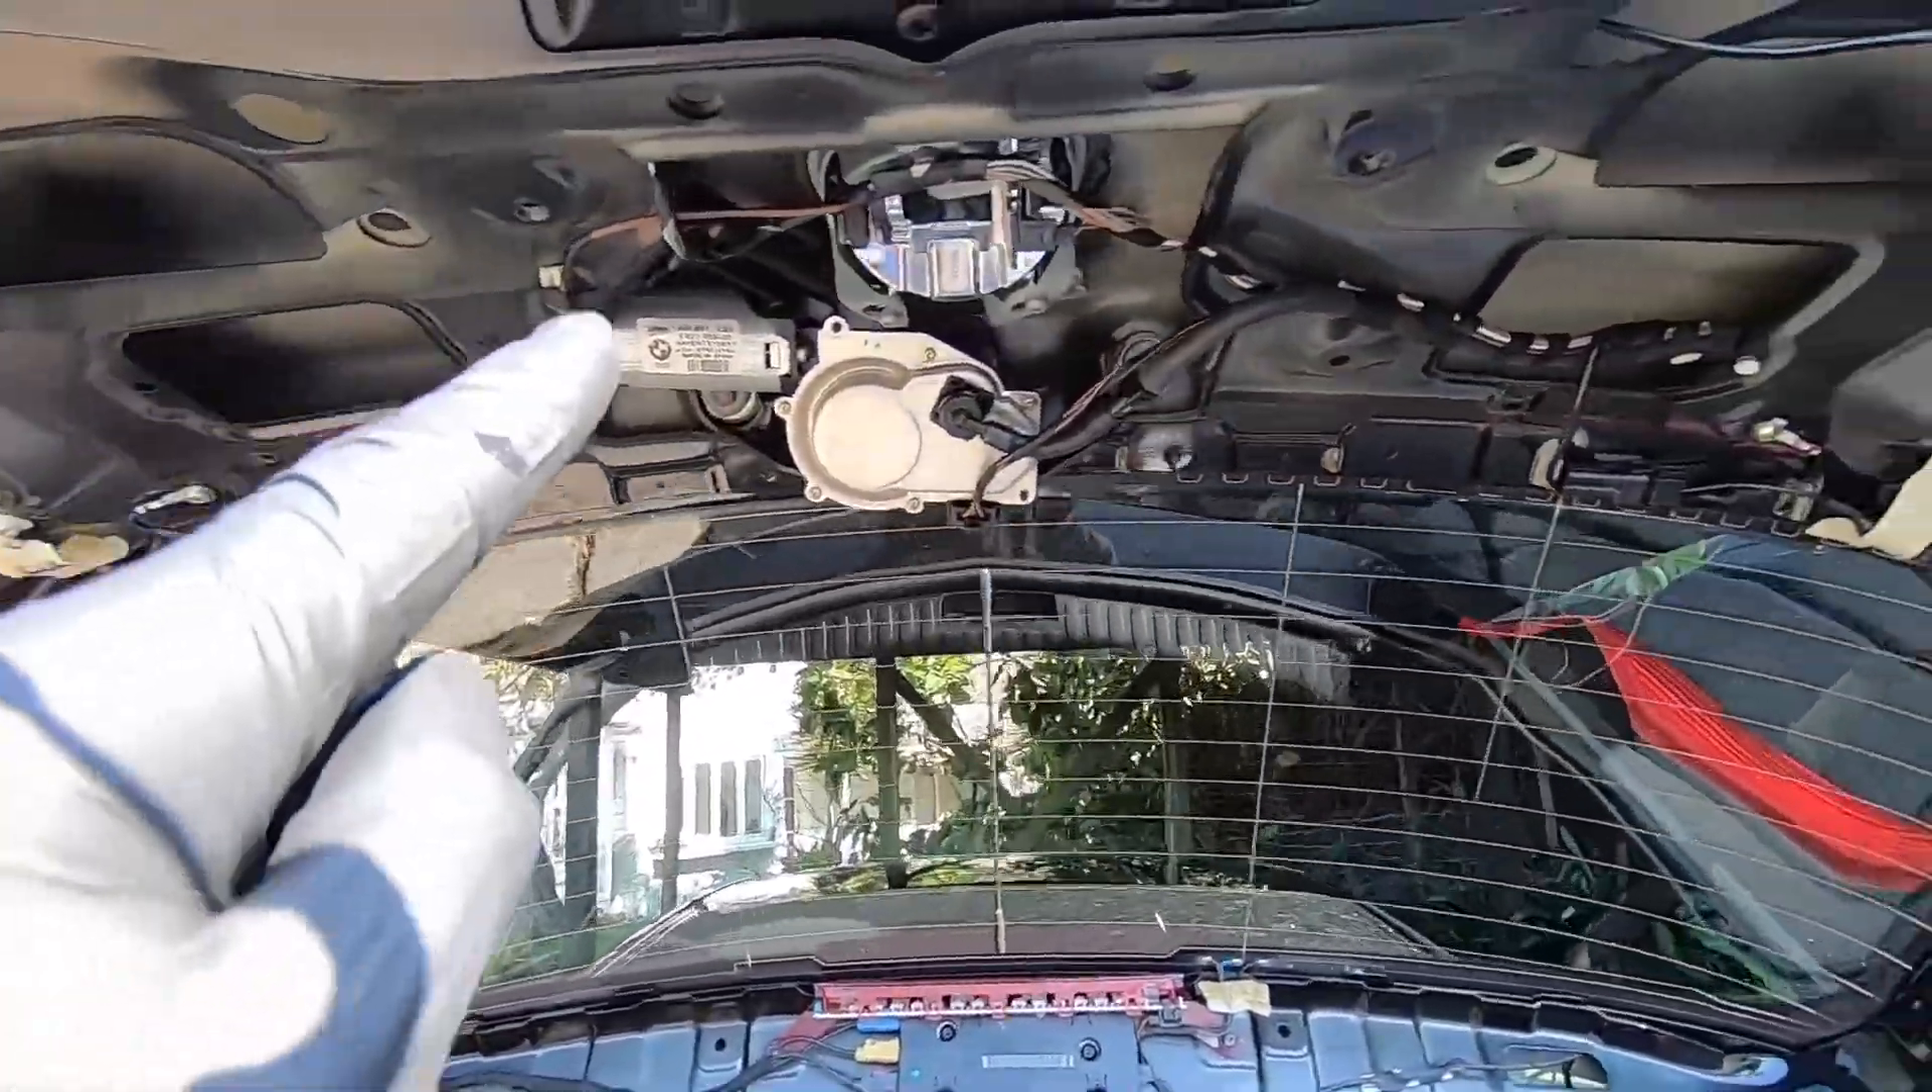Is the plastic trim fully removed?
Yes.